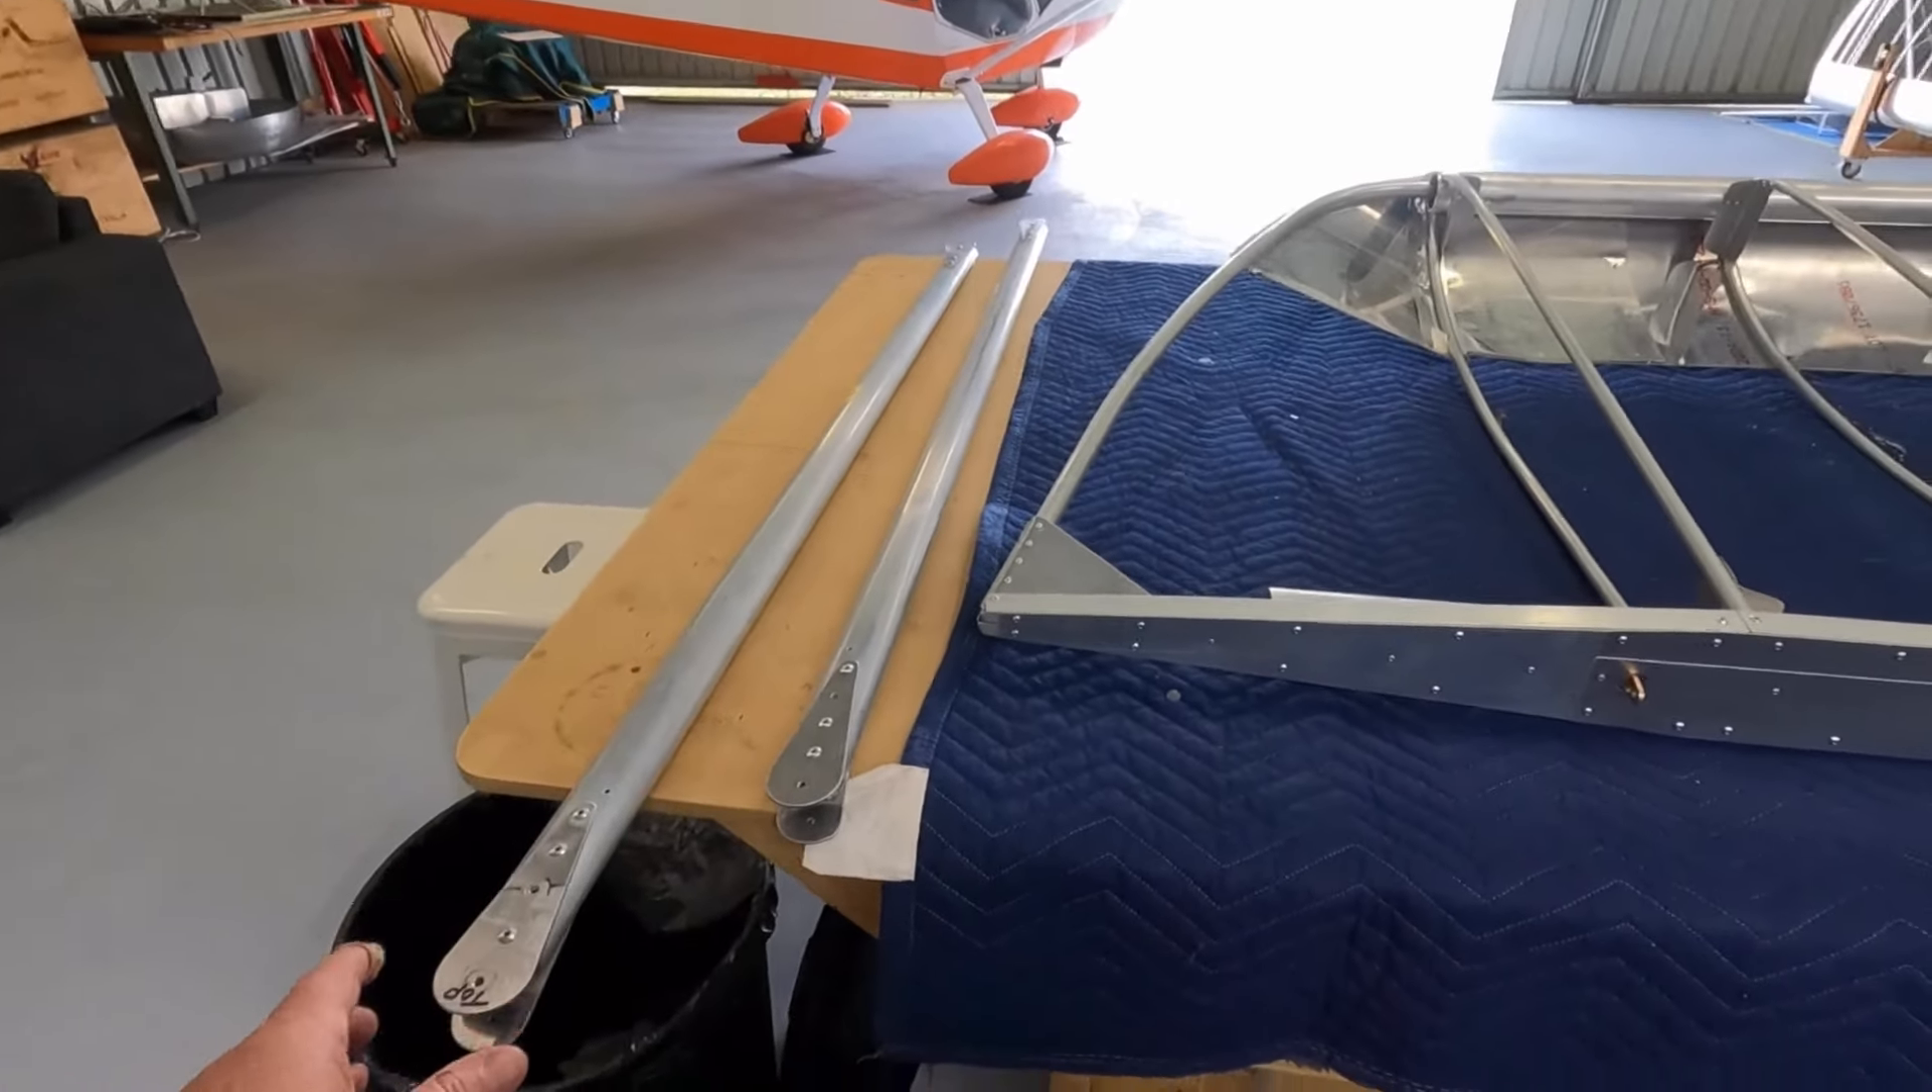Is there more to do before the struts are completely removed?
No.